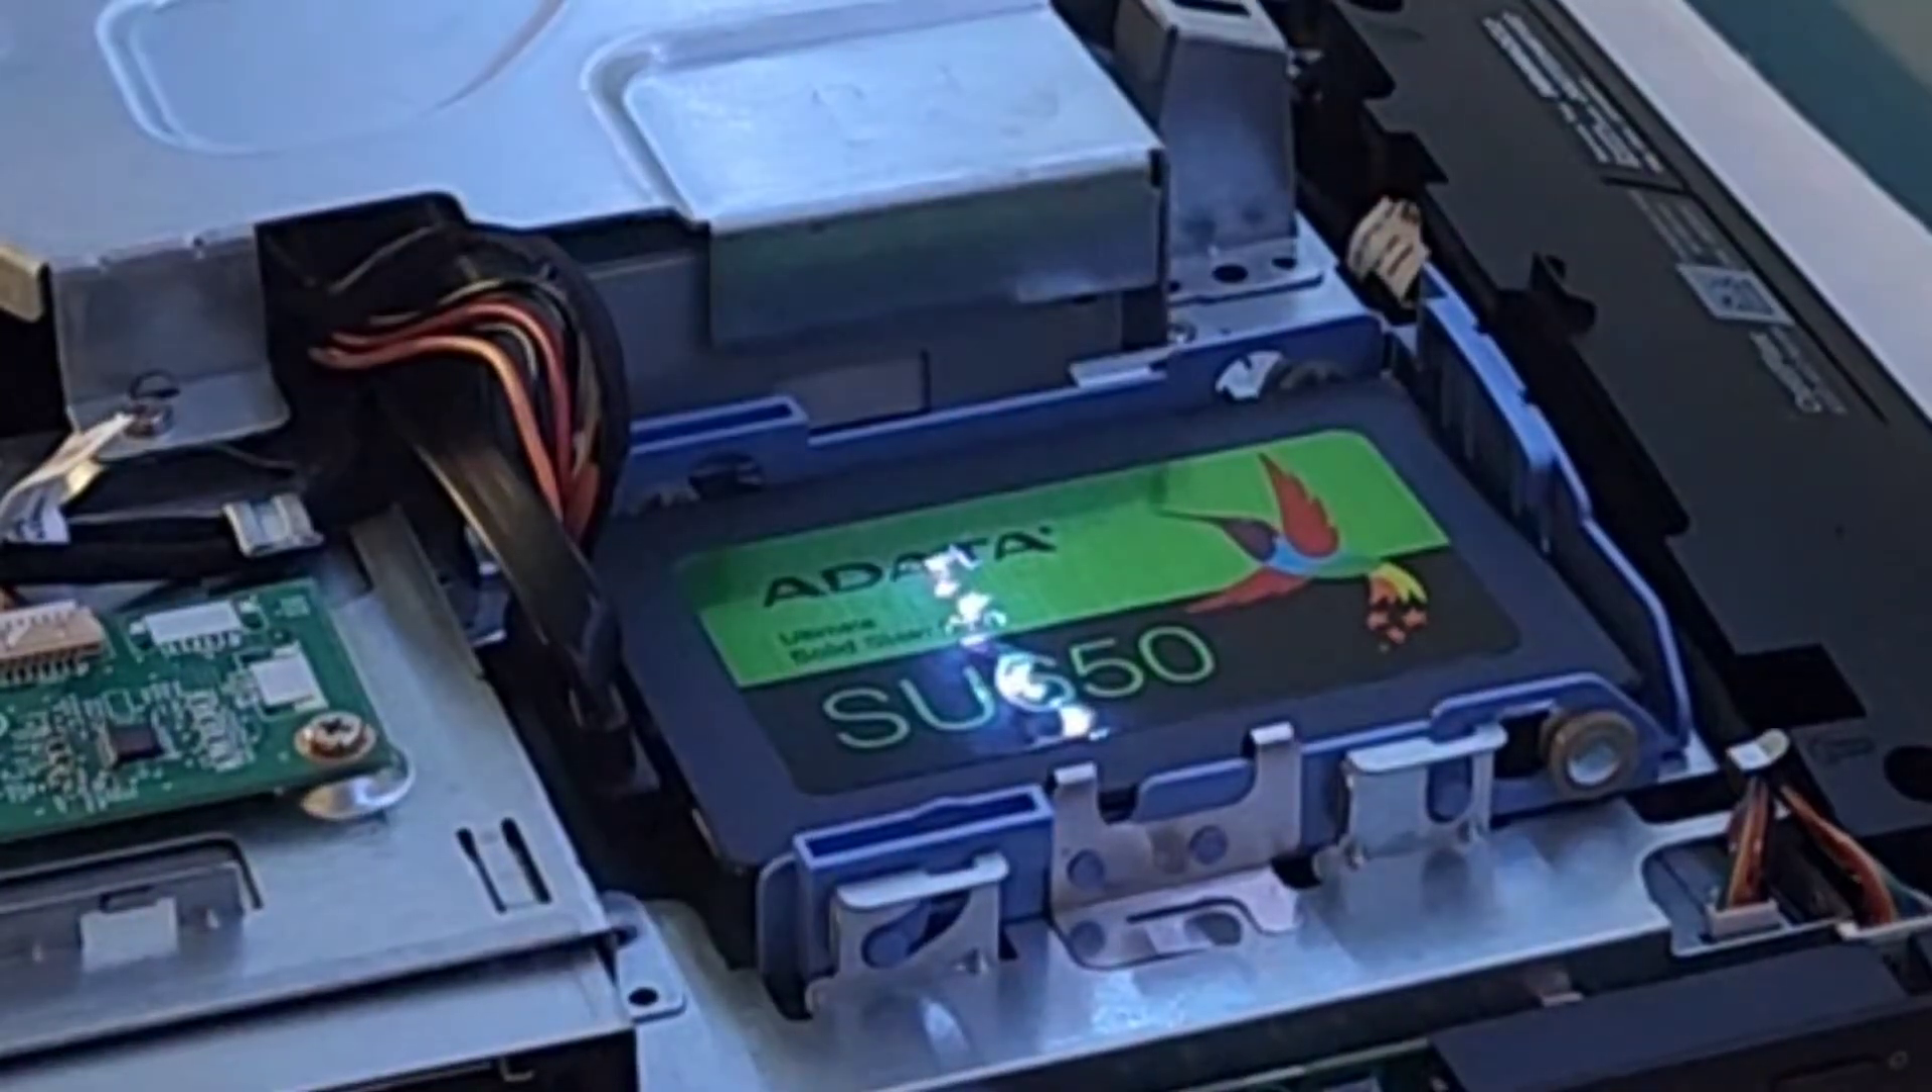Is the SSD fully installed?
Yes.